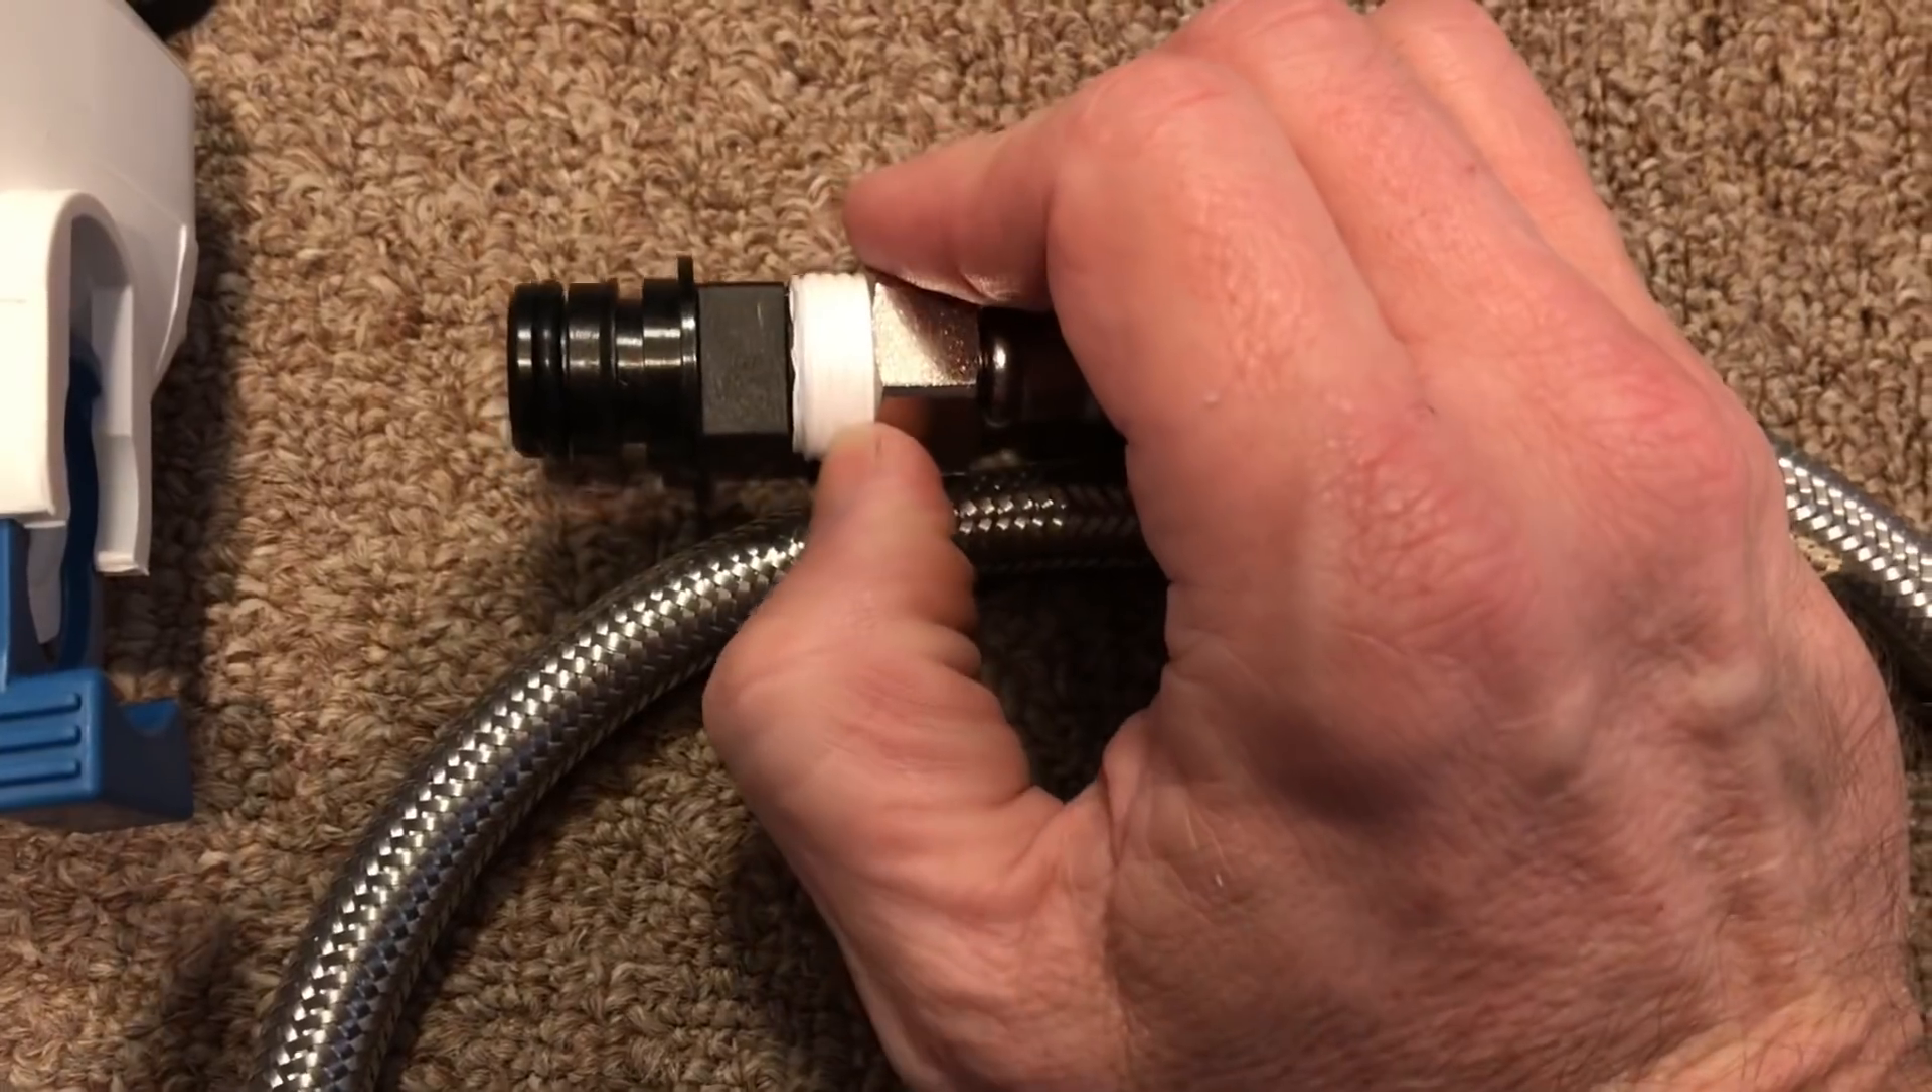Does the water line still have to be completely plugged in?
Yes.